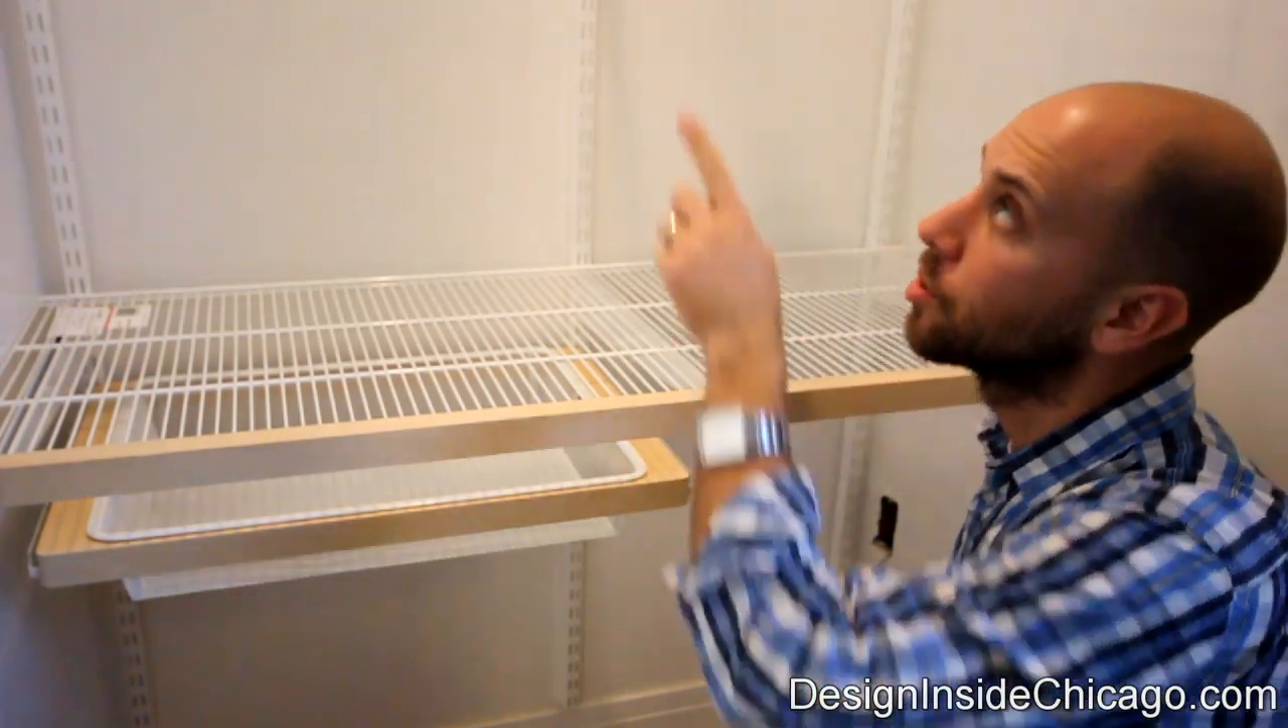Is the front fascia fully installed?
Yes.